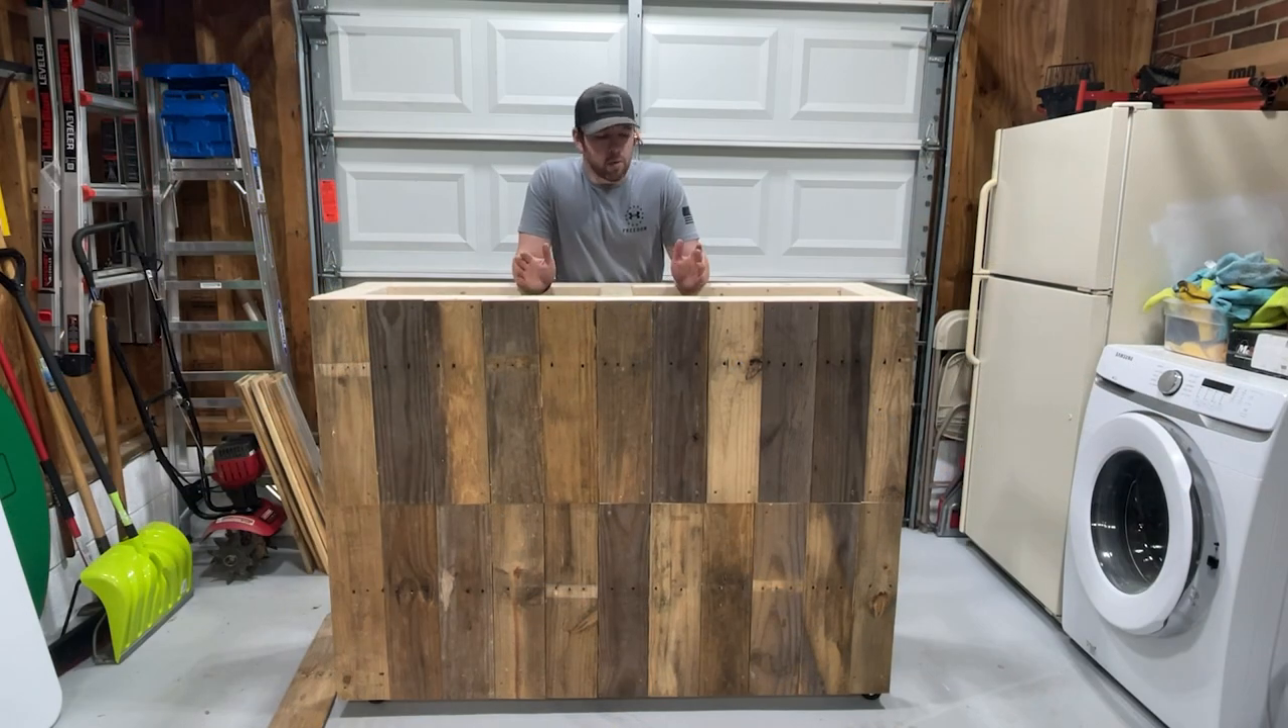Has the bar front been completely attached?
Yes.